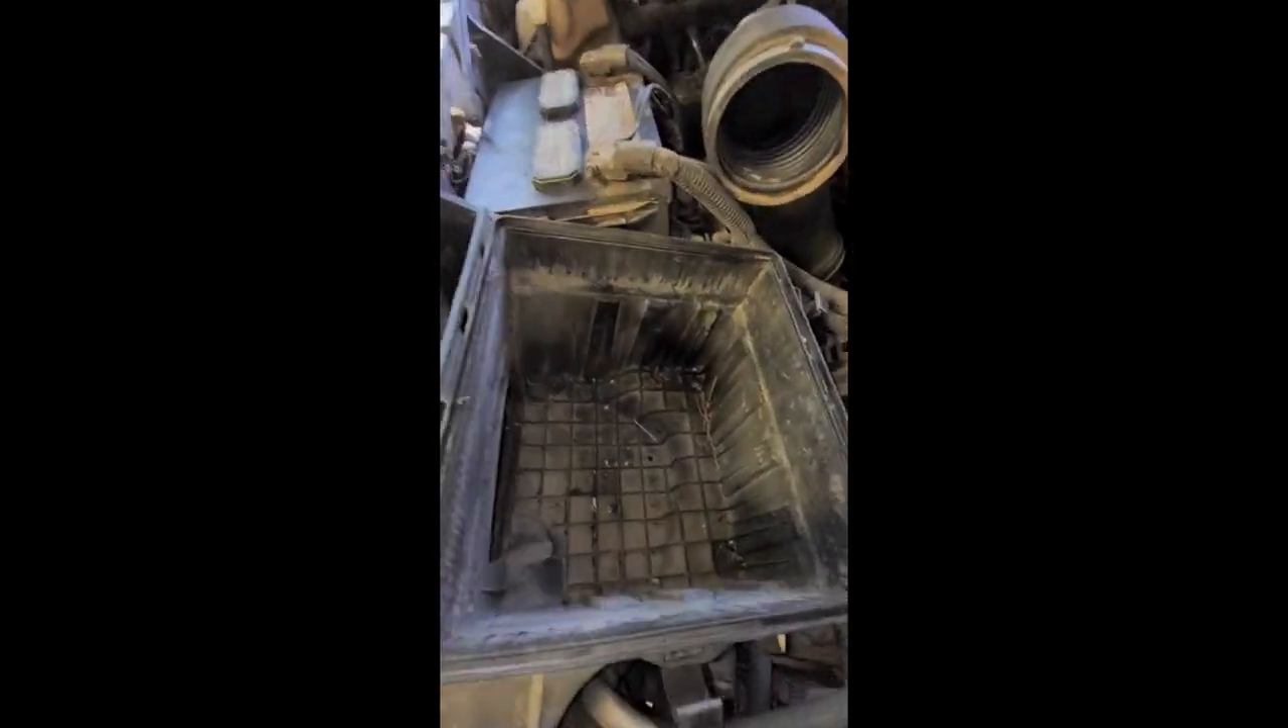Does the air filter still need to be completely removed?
No.